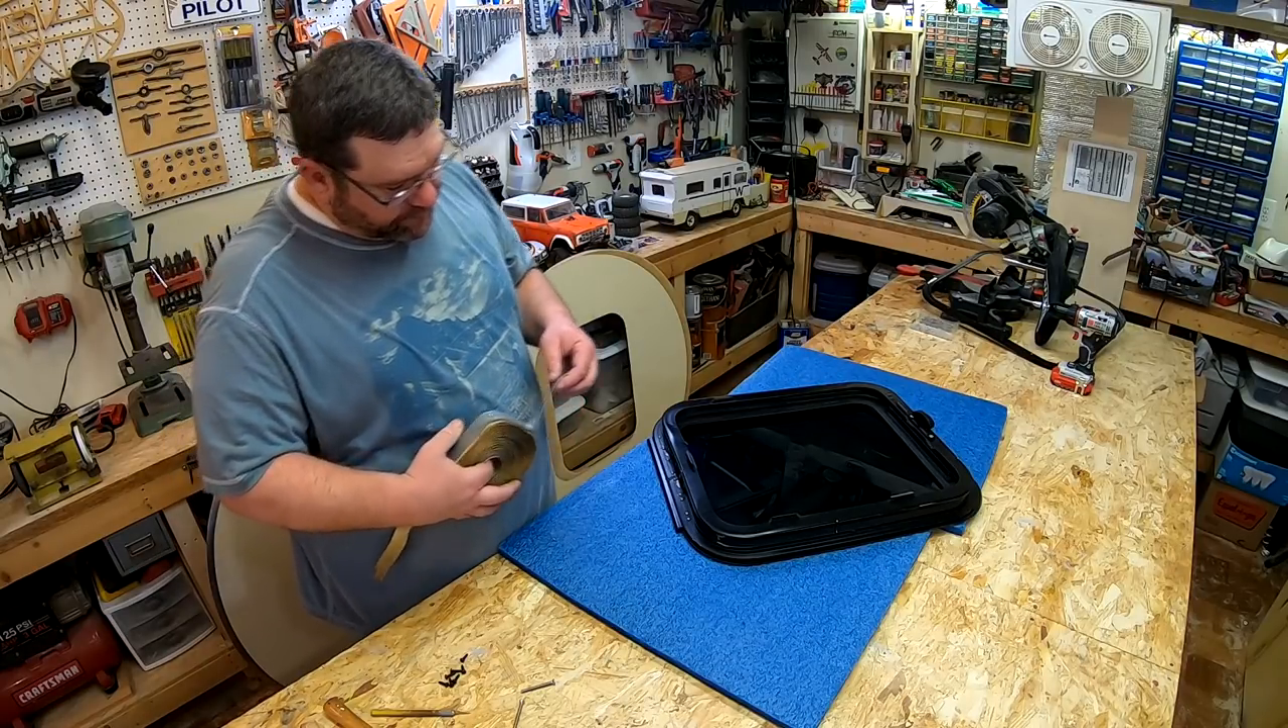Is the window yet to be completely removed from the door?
No.